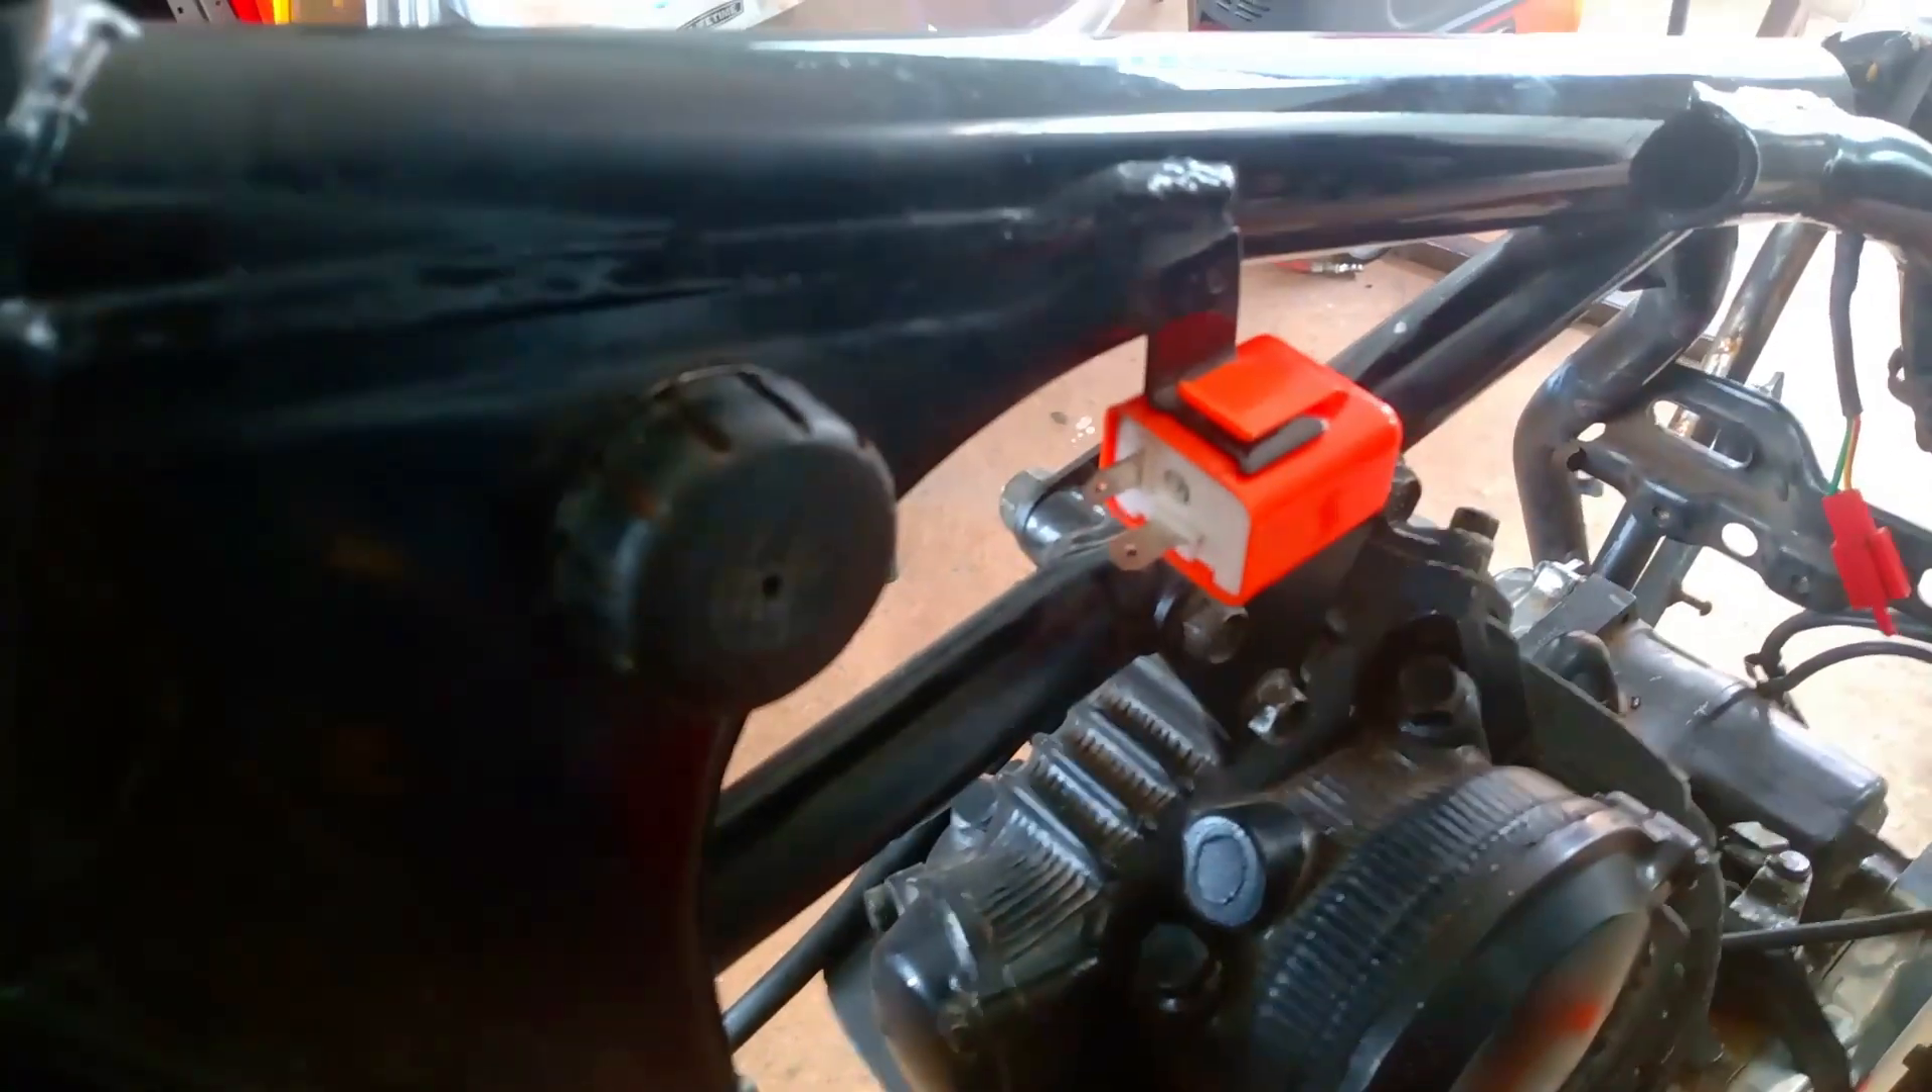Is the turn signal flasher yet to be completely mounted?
No.